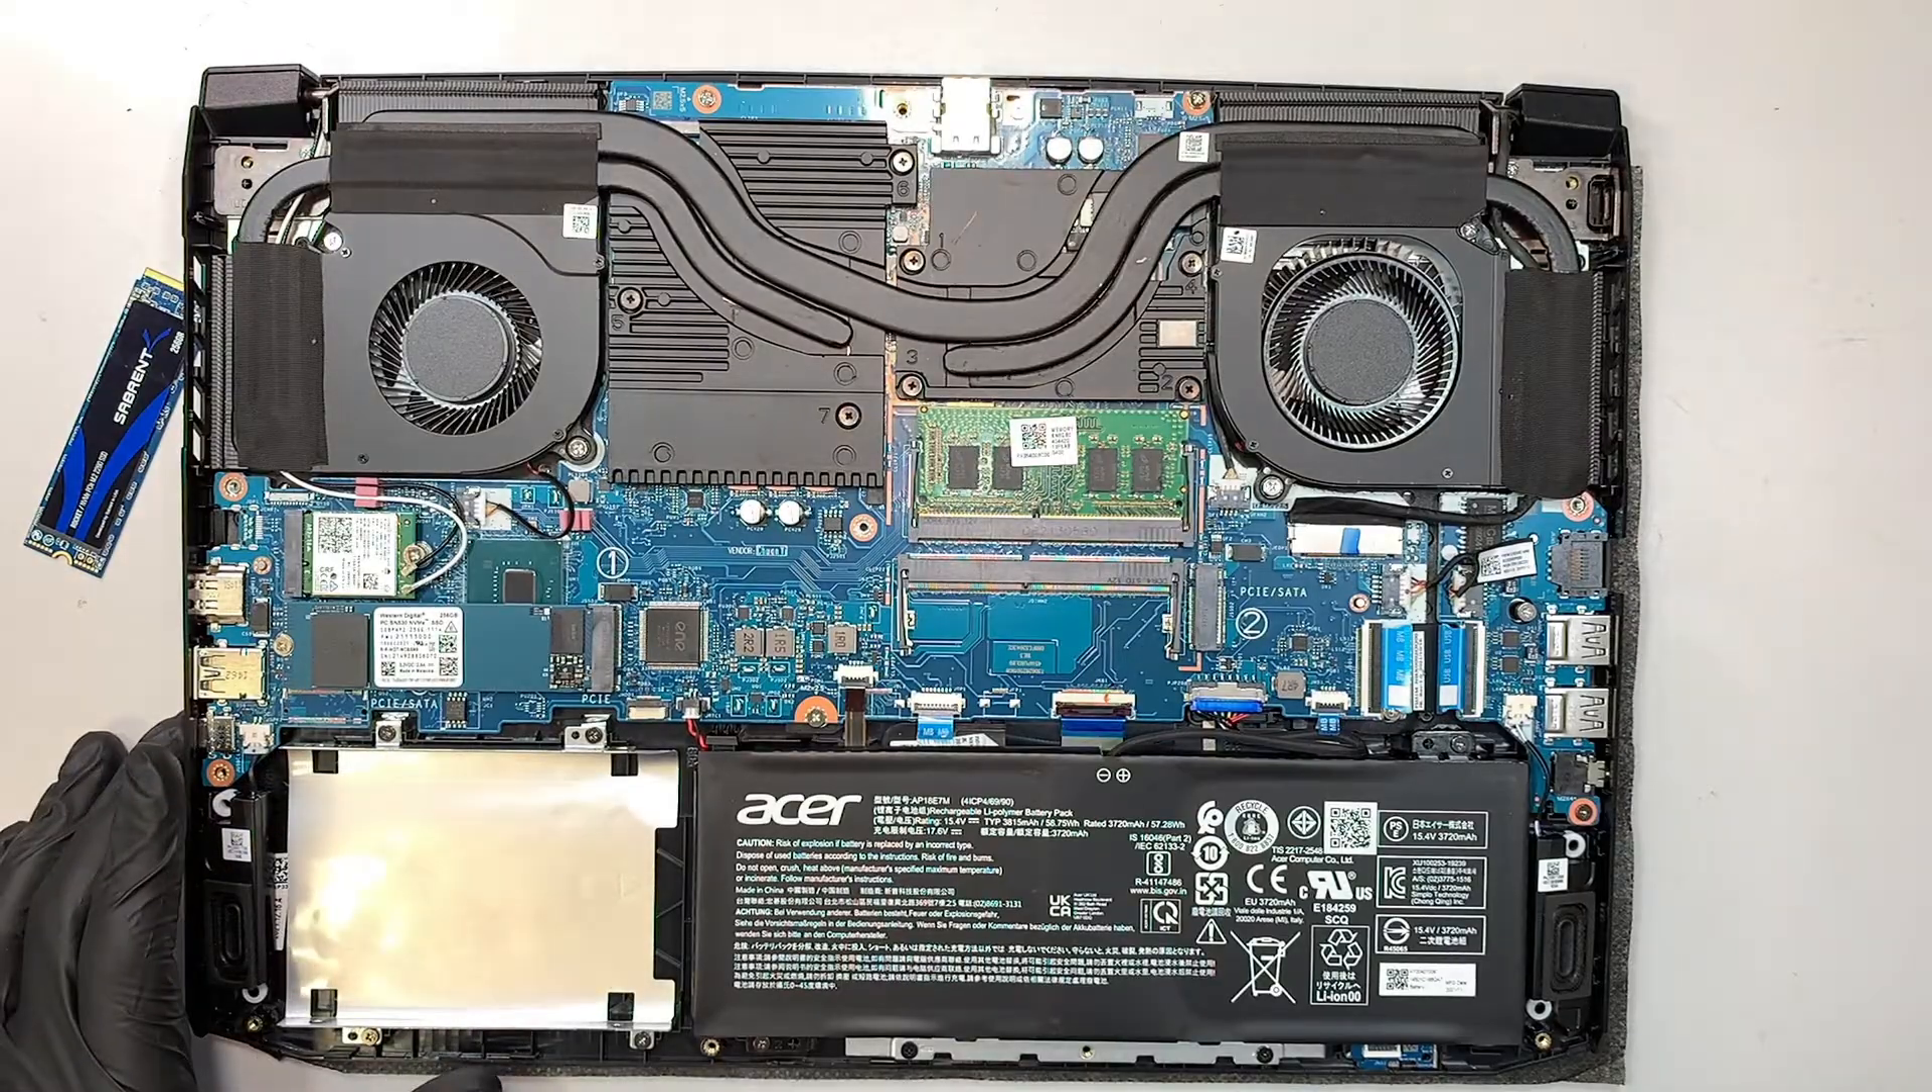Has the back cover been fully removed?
Yes.